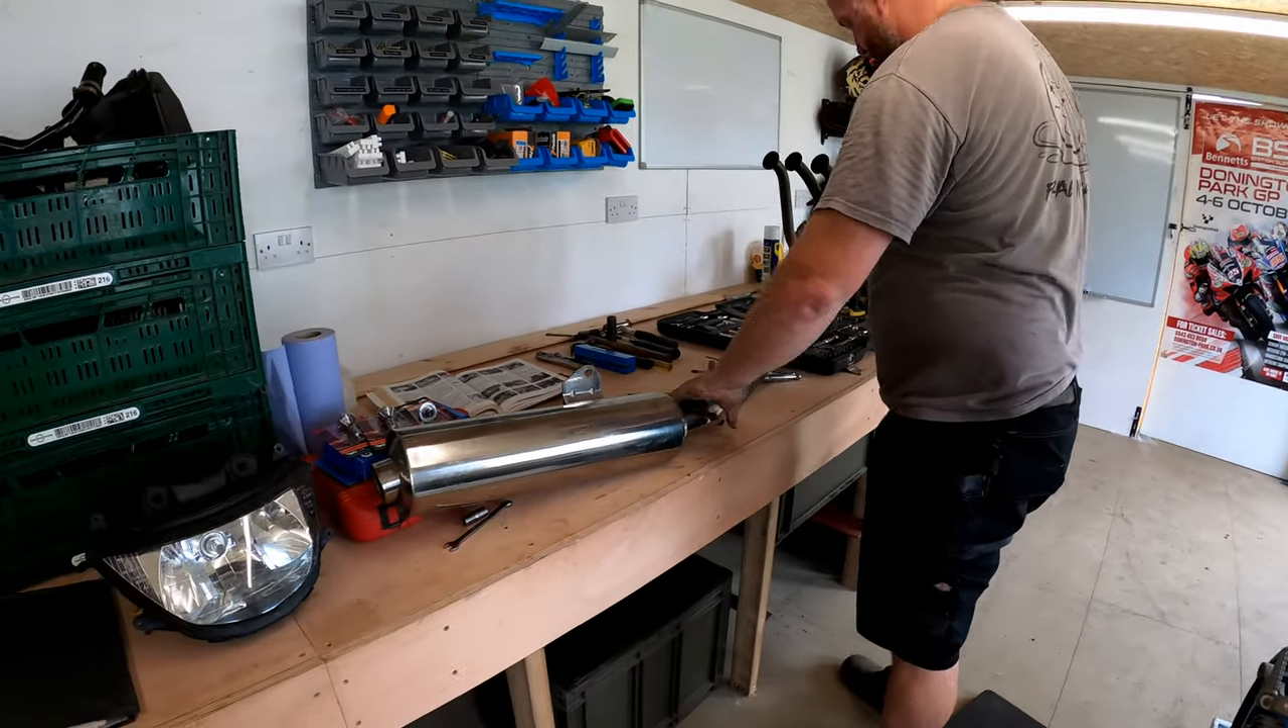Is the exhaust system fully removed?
Yes.